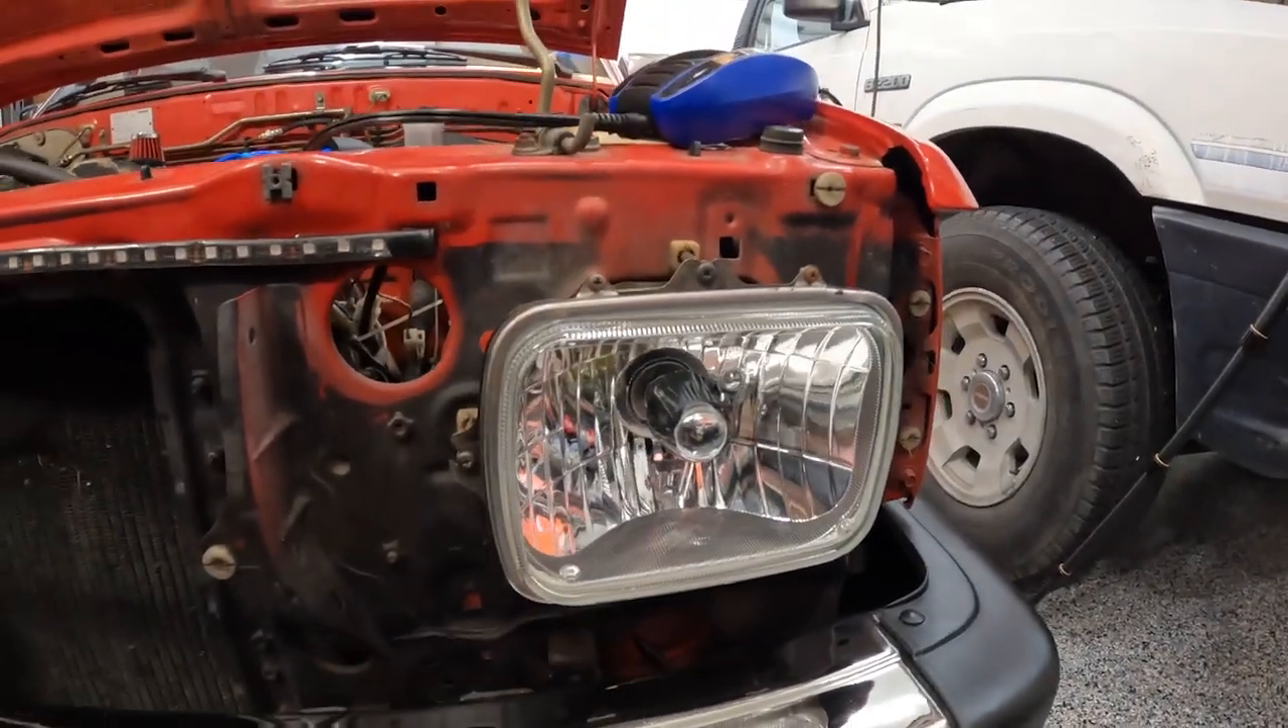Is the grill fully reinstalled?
No.